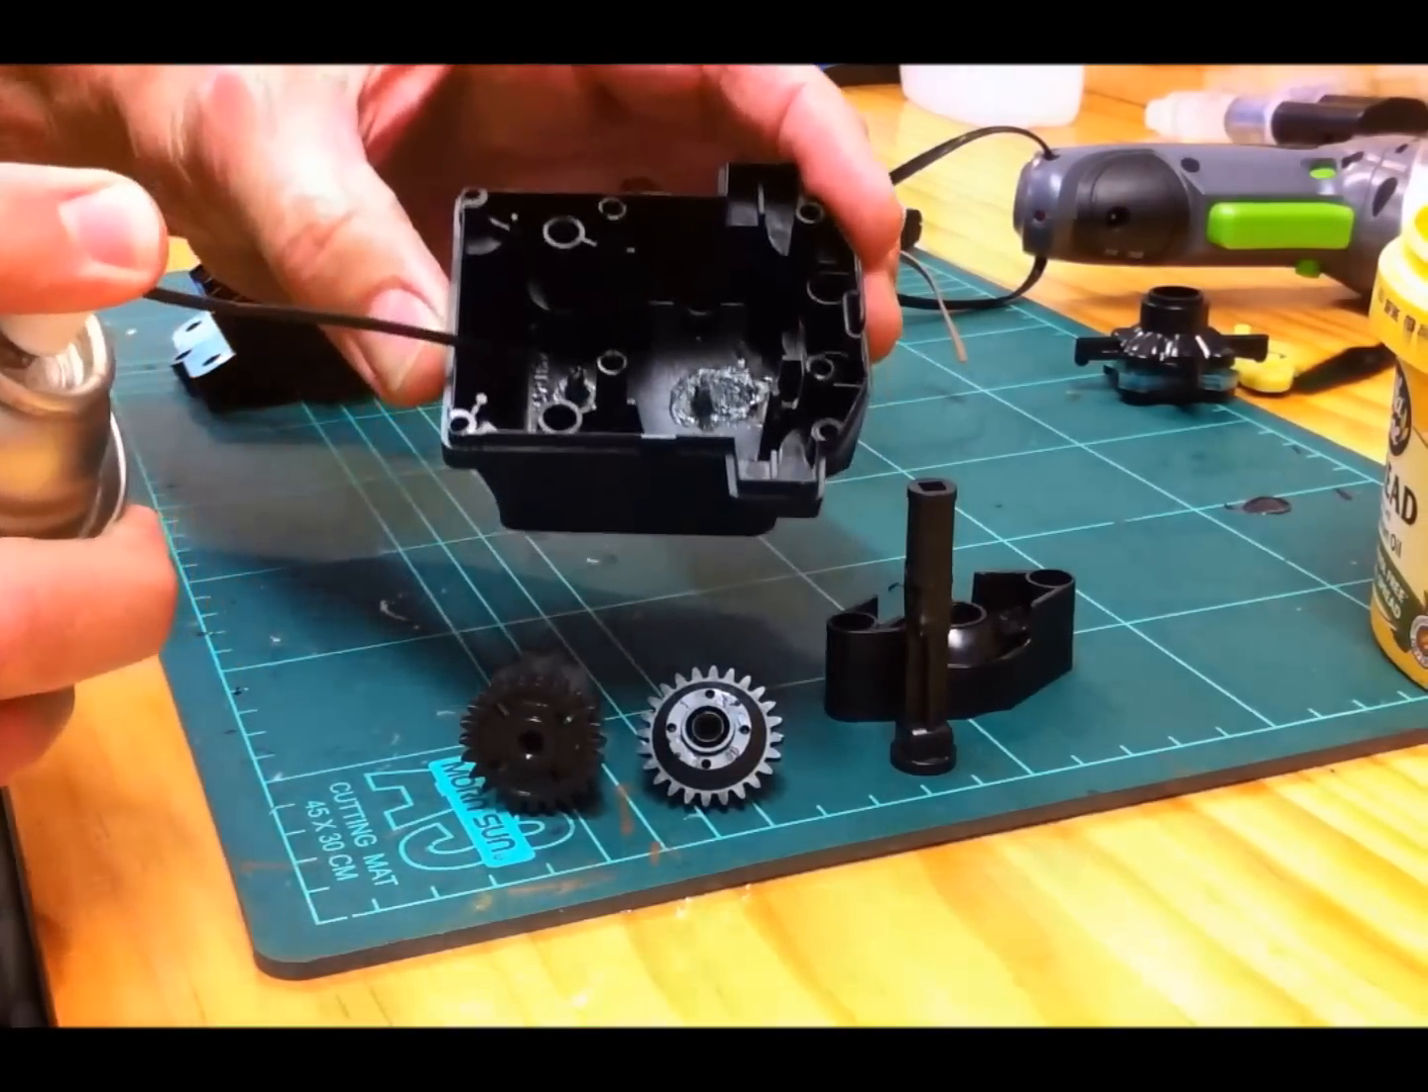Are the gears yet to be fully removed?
No.